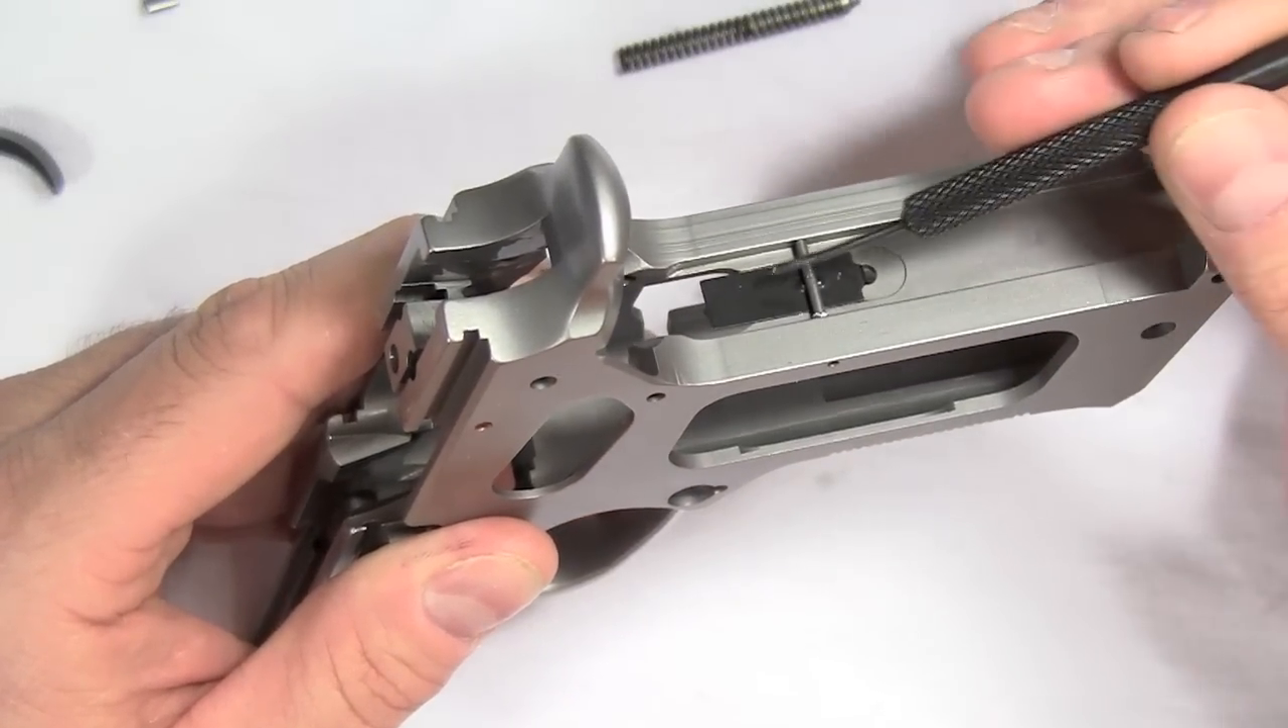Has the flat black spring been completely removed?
No.